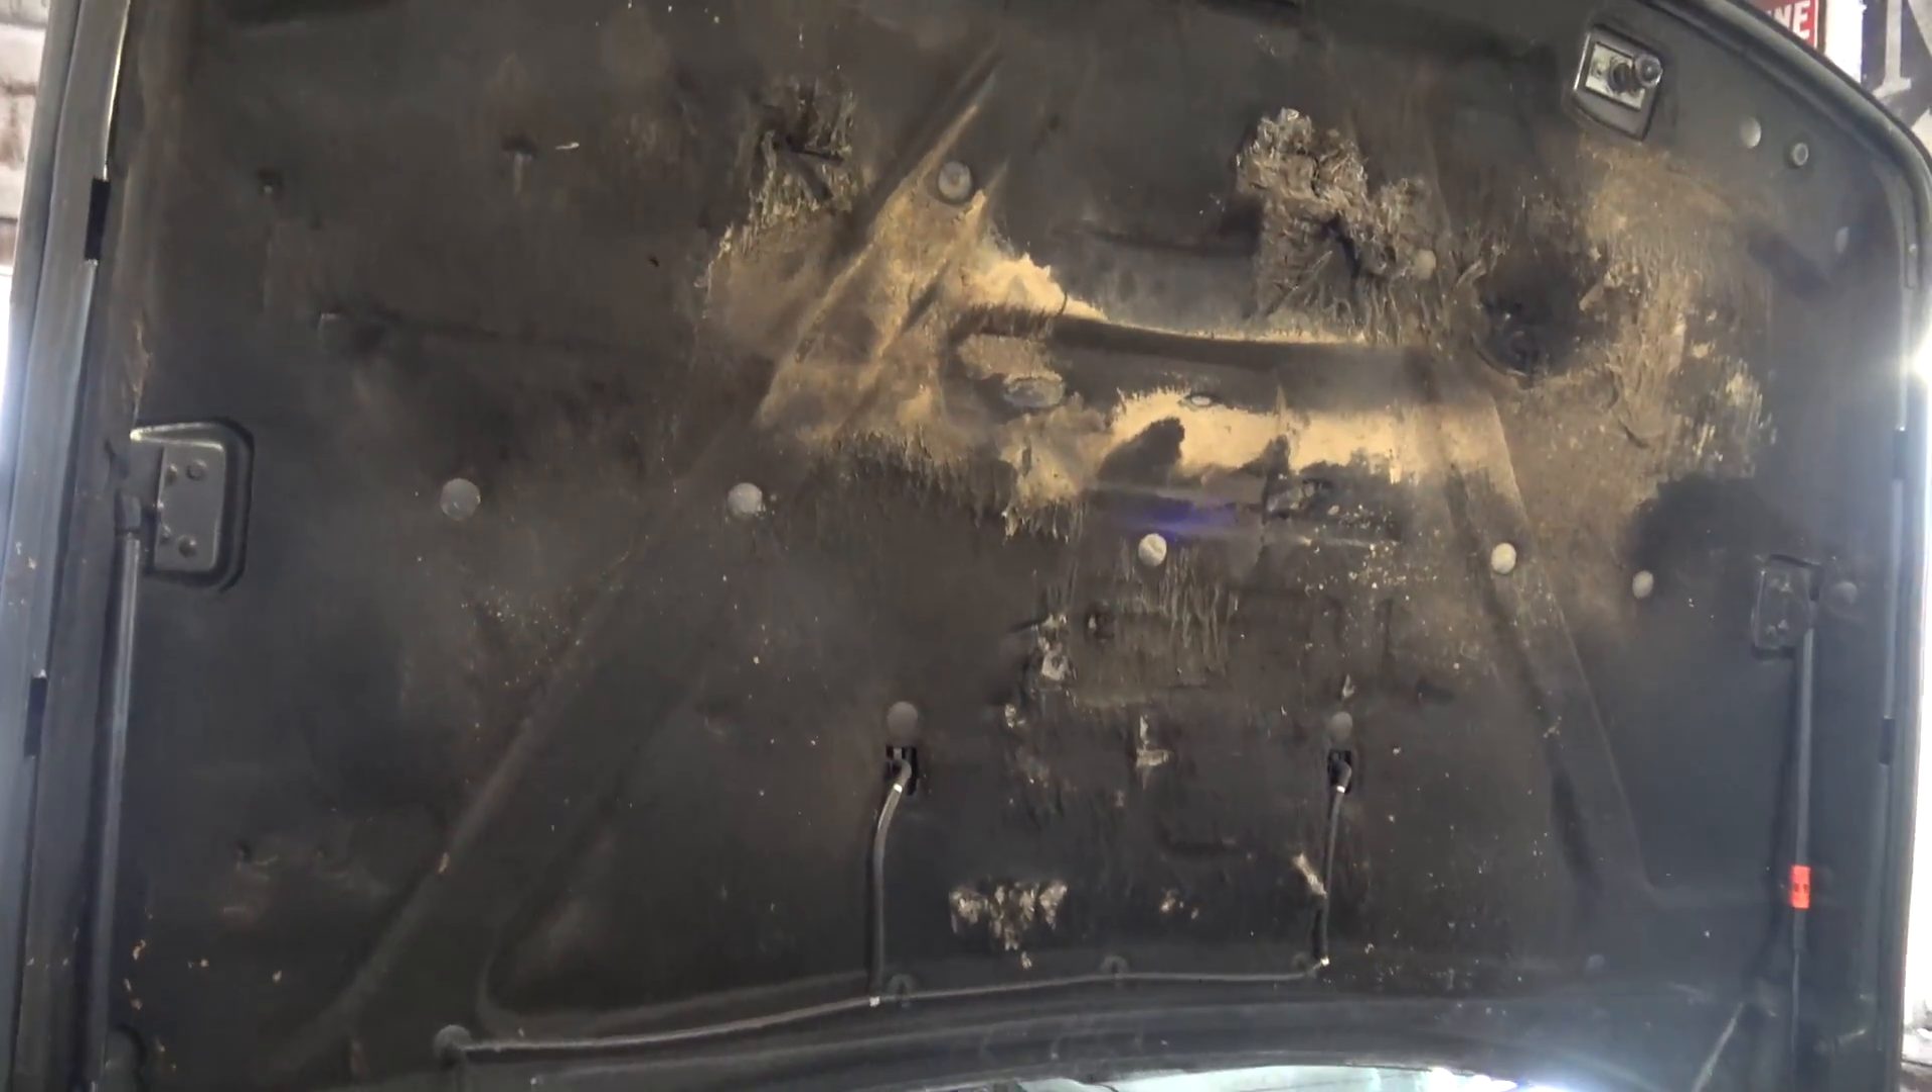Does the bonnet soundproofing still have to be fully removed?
Yes.